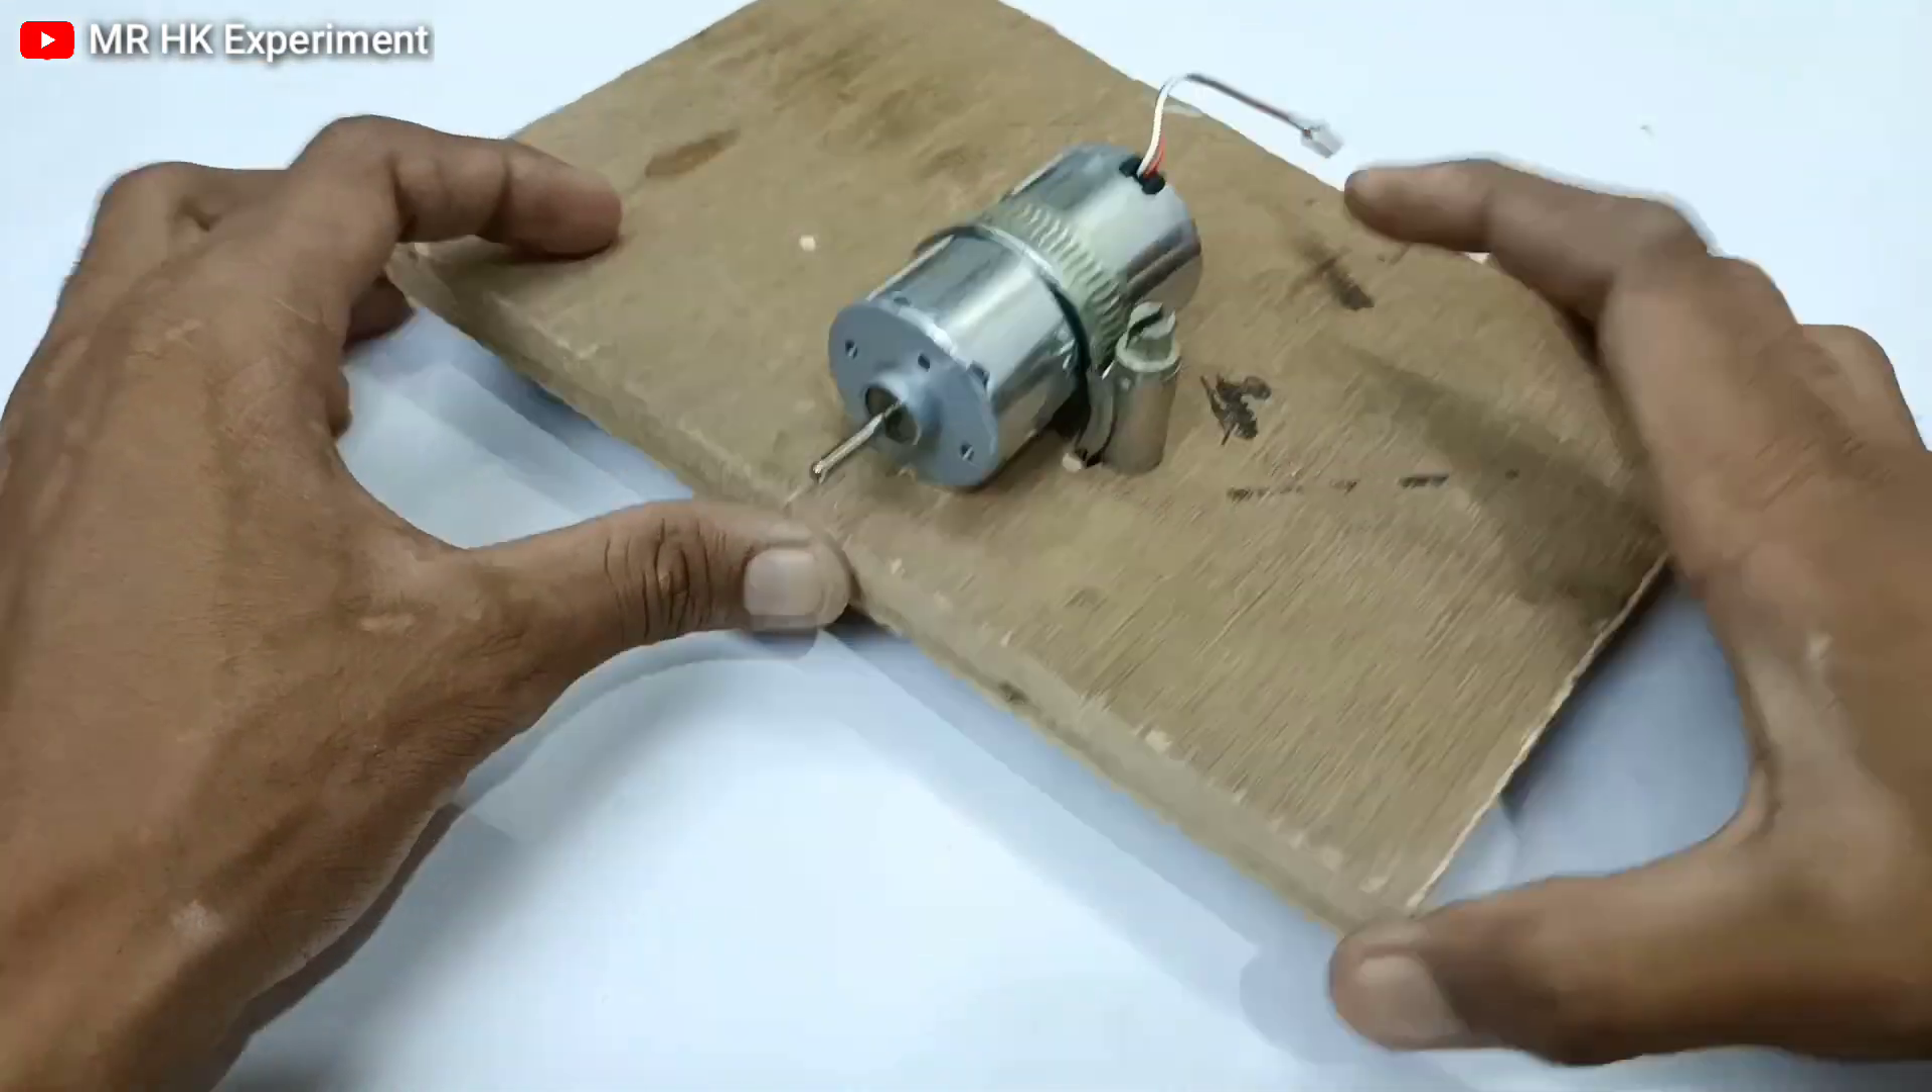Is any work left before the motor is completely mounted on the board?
No.